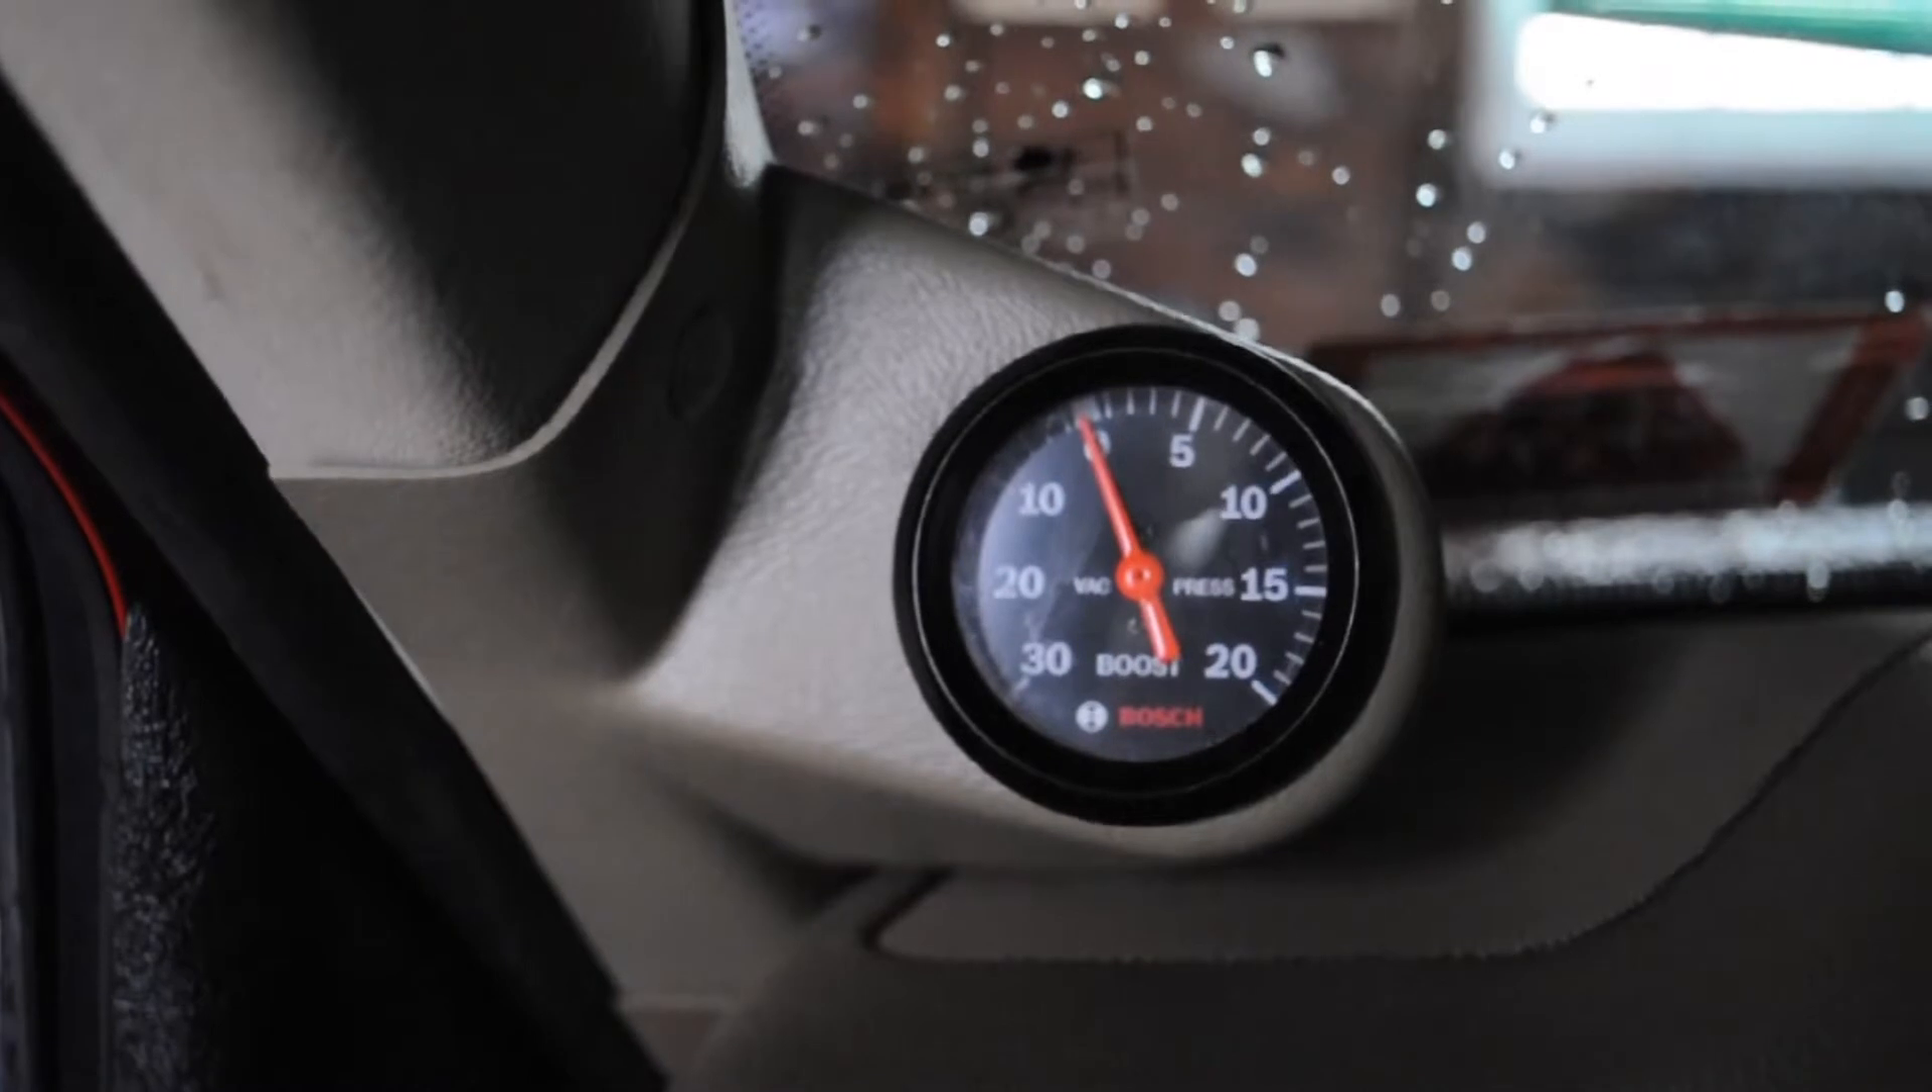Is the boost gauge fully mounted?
Yes.